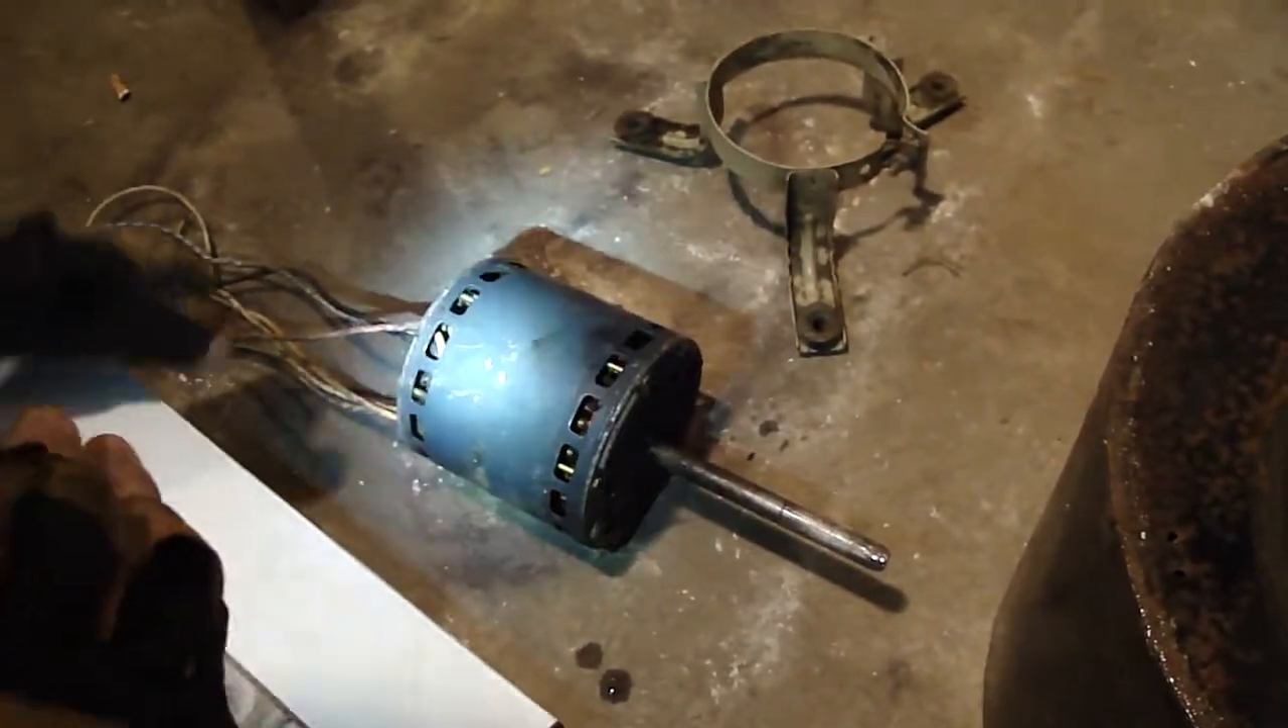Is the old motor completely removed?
Yes.